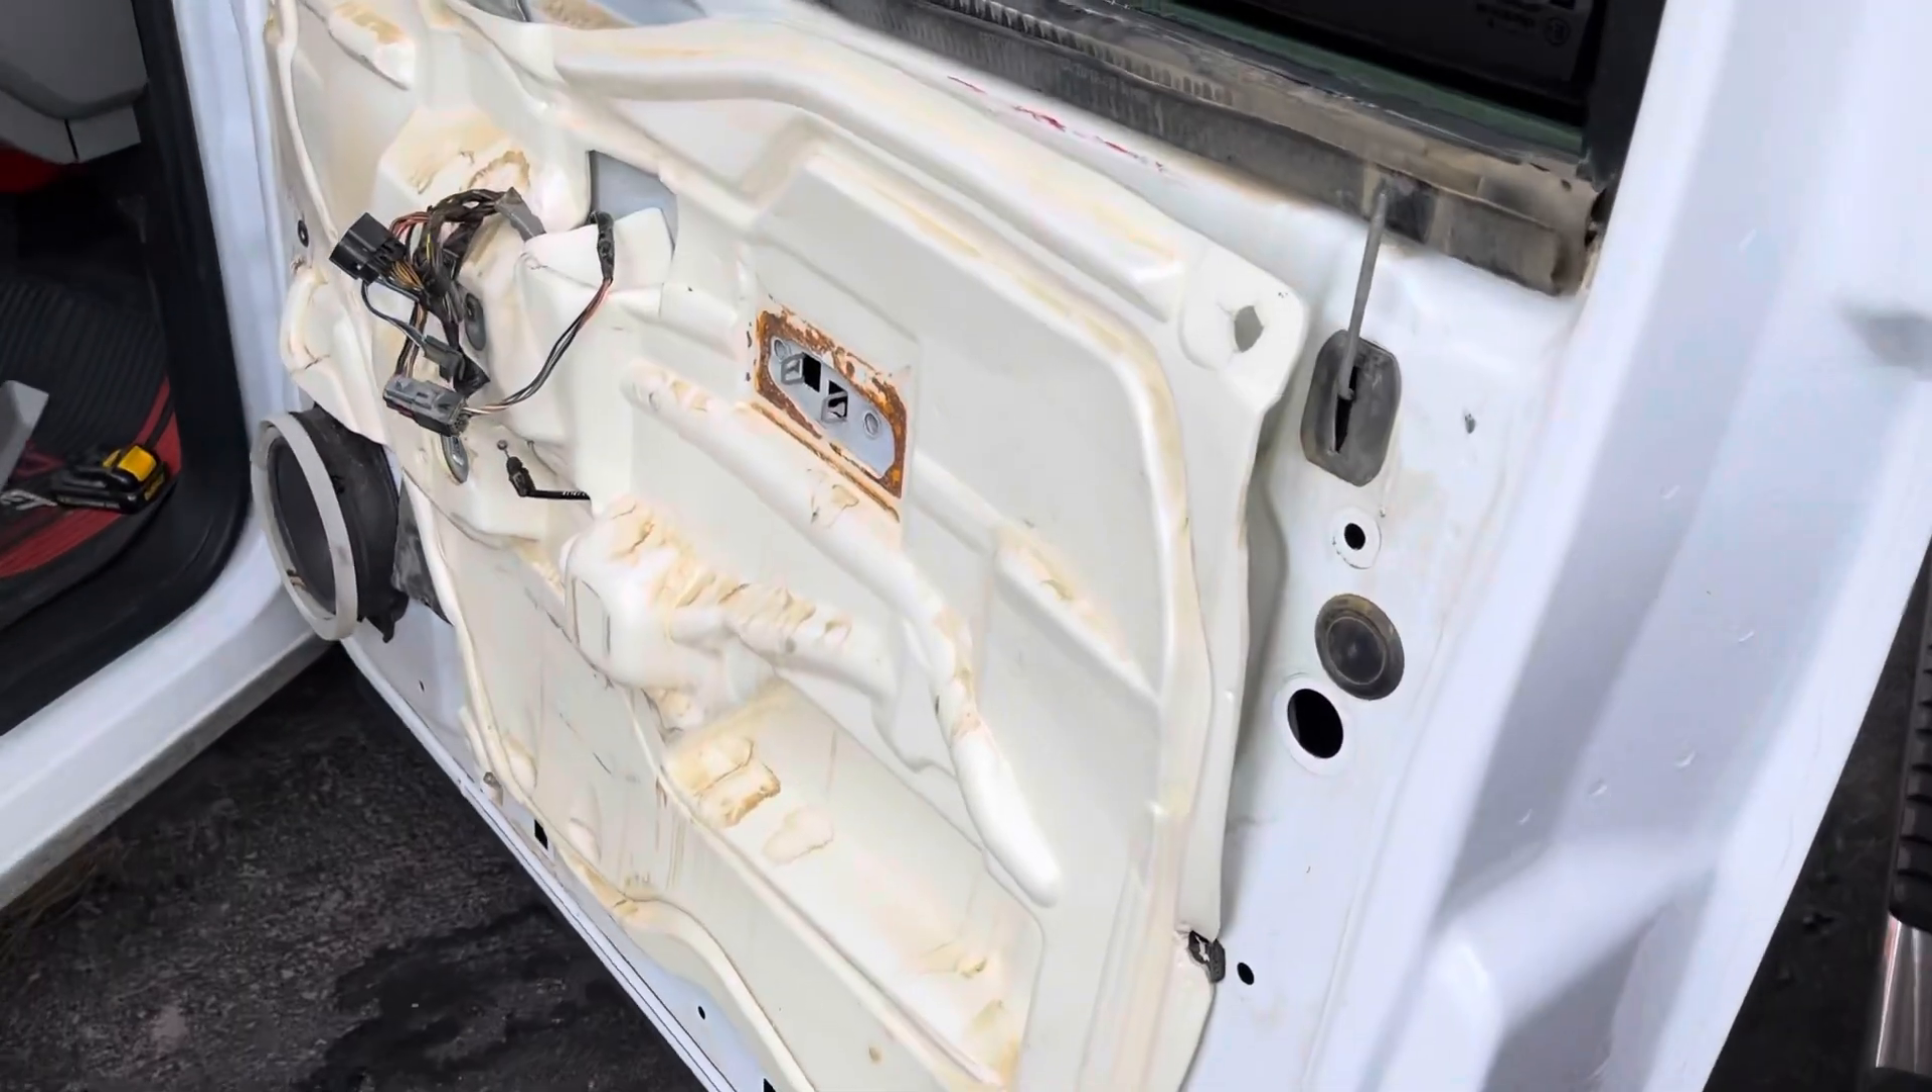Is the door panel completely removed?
Yes.